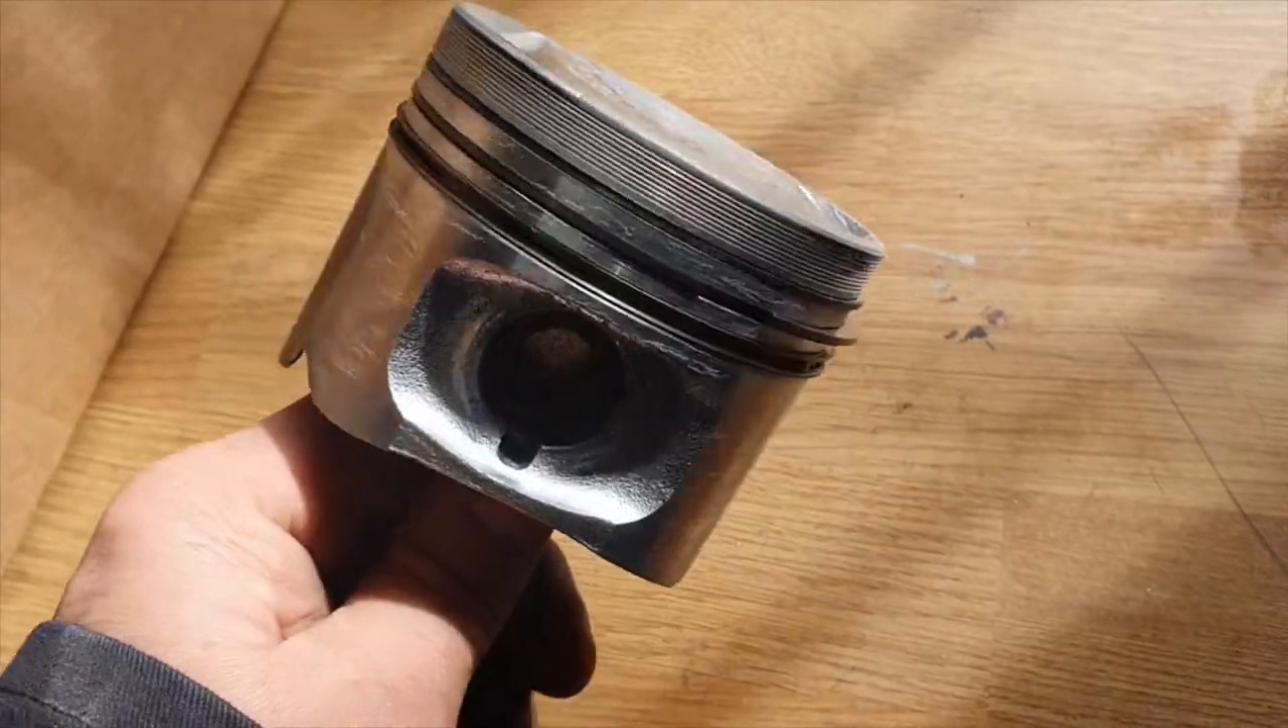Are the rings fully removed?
No.